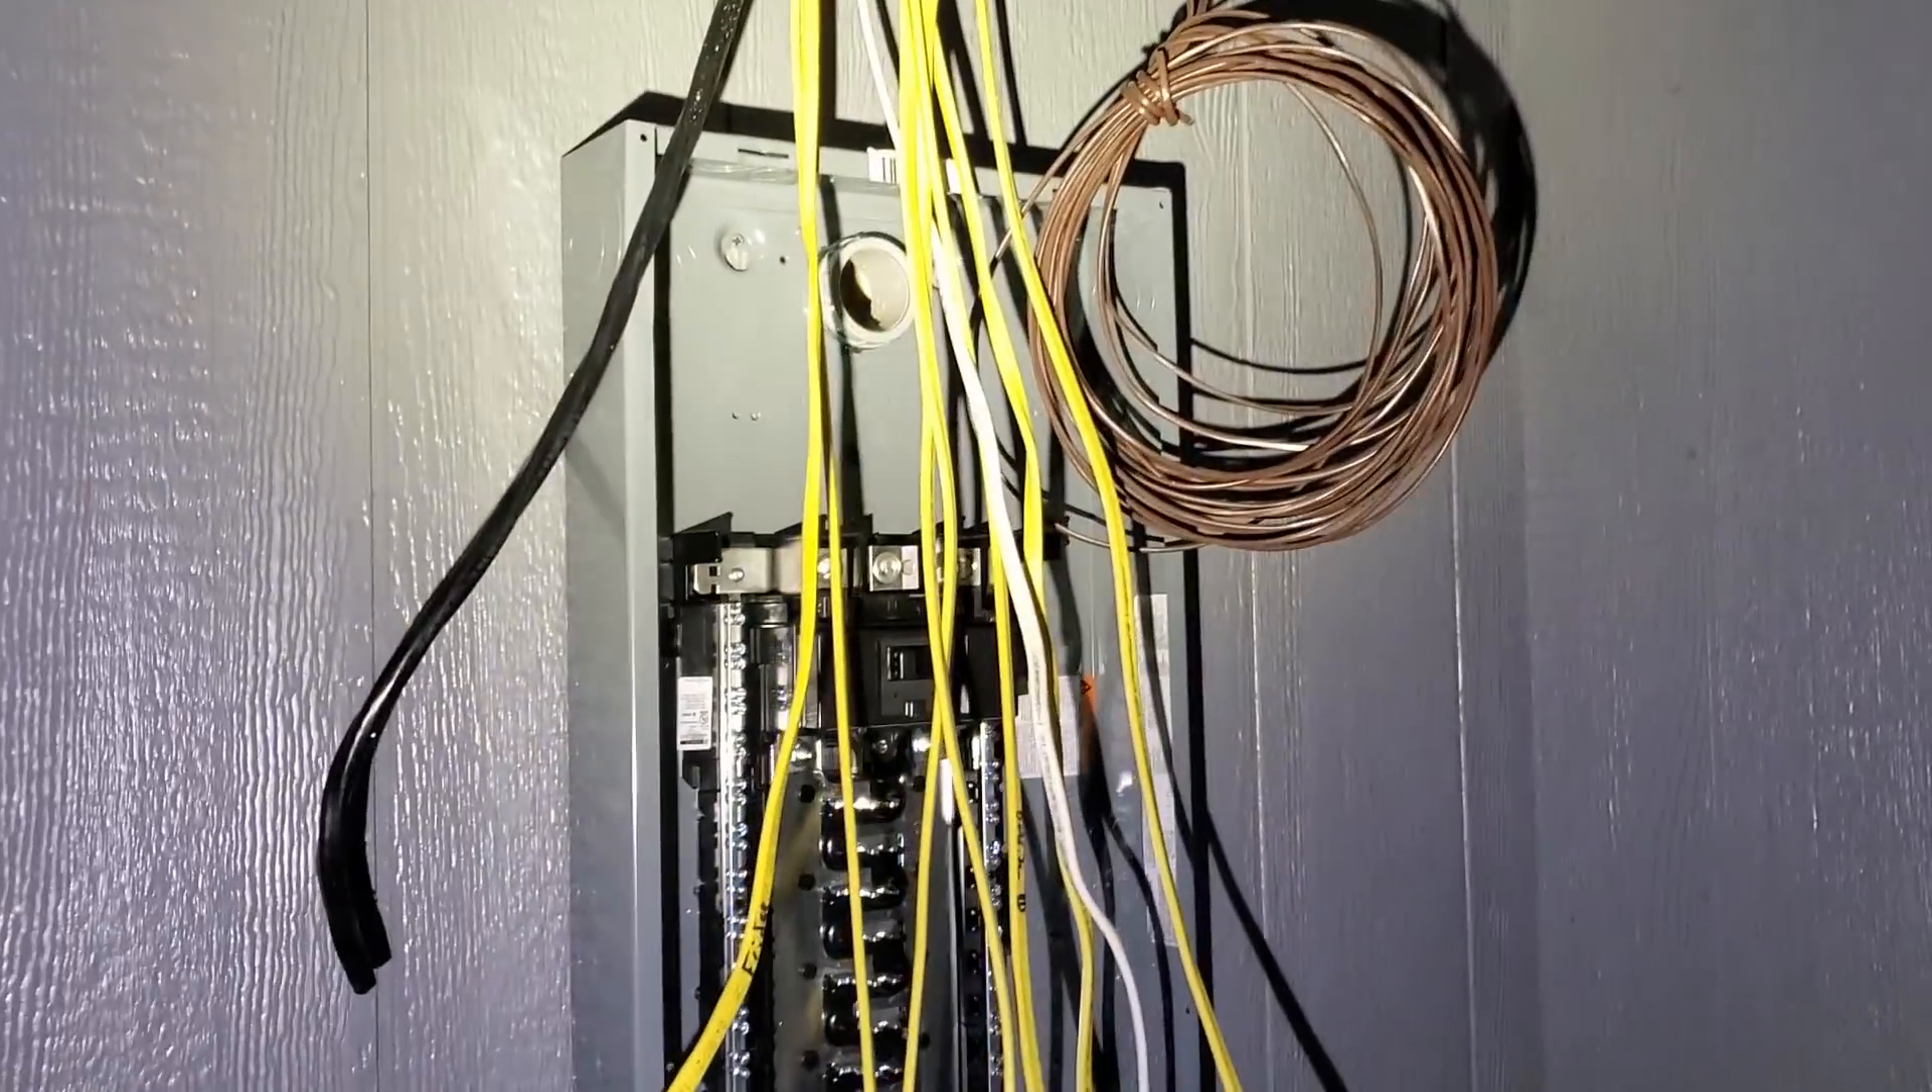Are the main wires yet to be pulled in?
Yes.